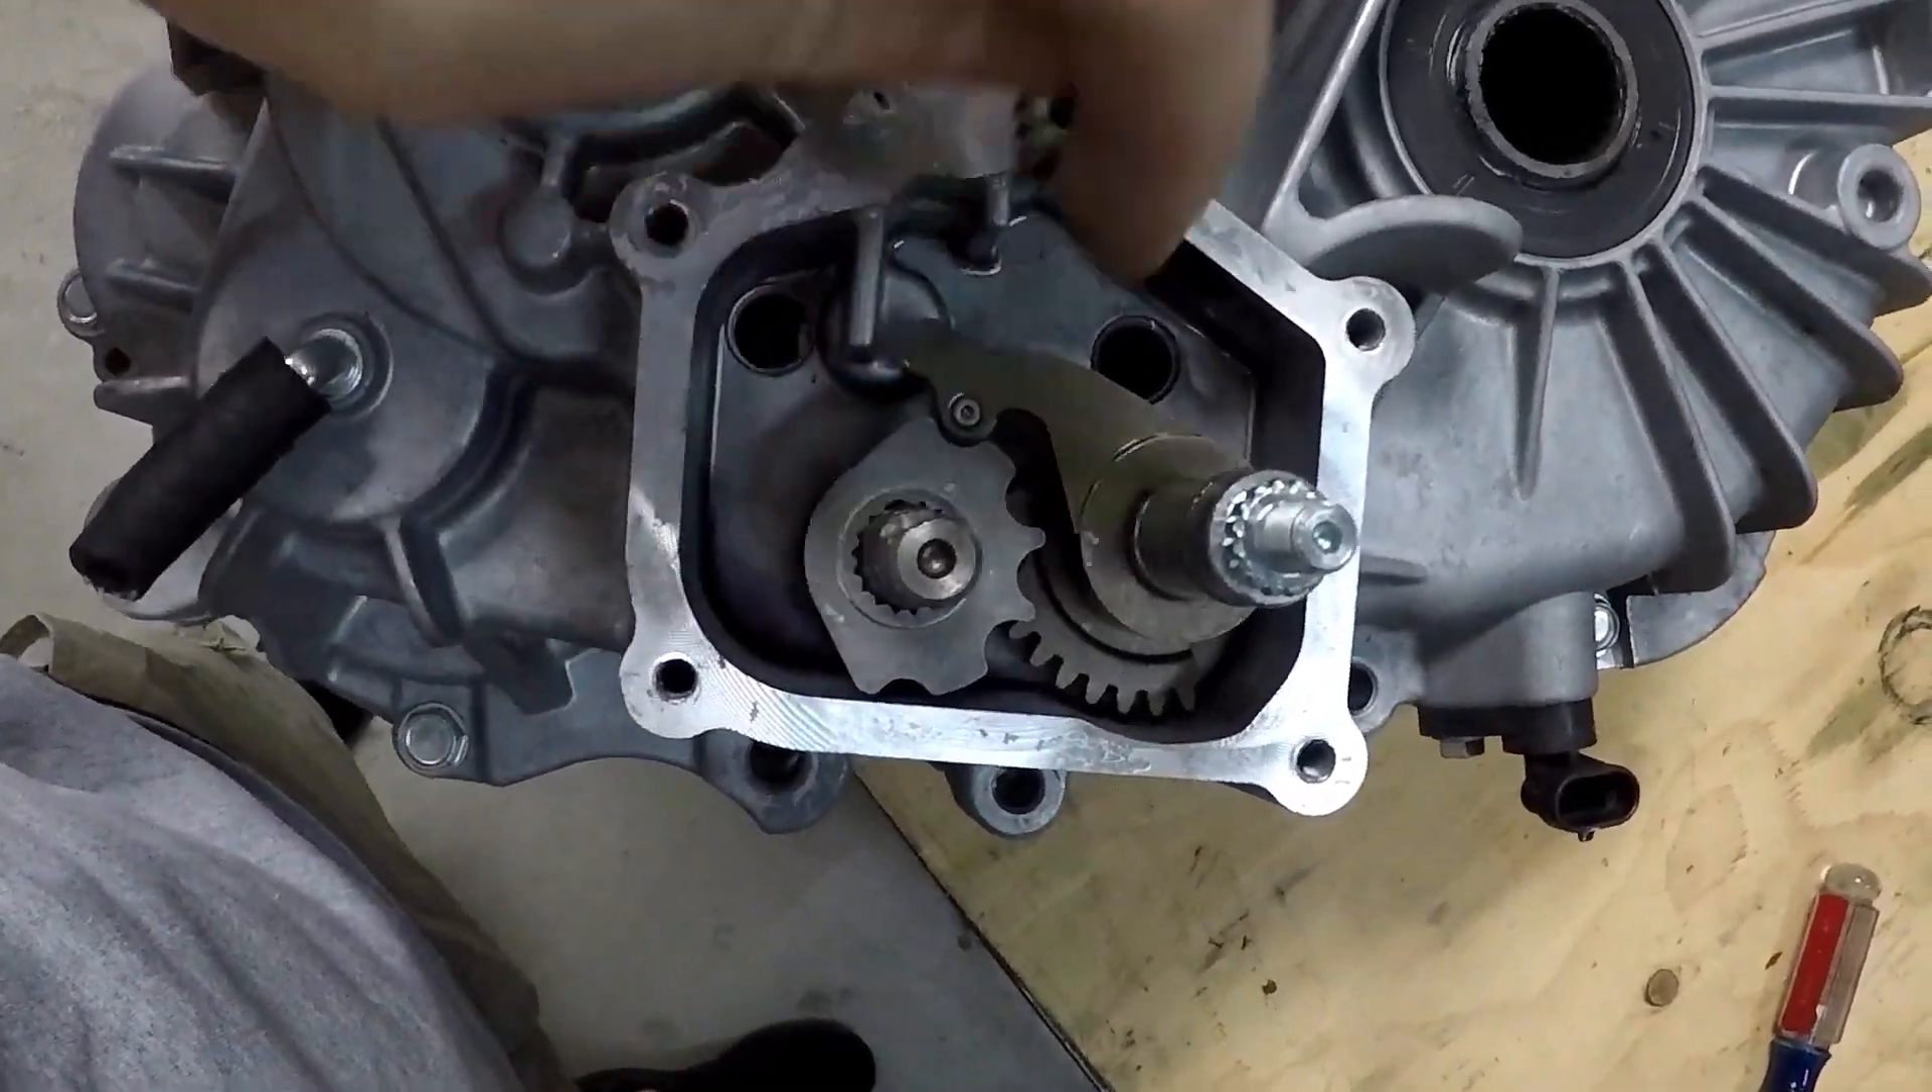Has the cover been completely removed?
Yes.